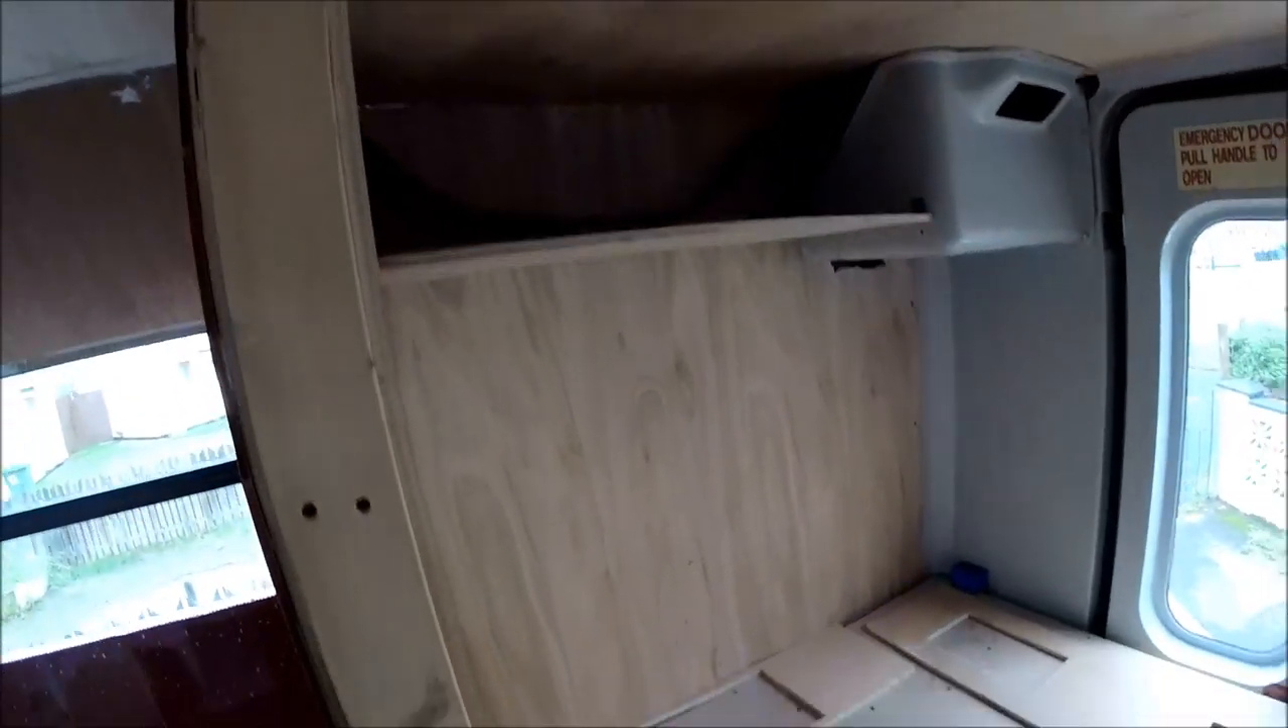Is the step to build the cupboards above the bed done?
No.